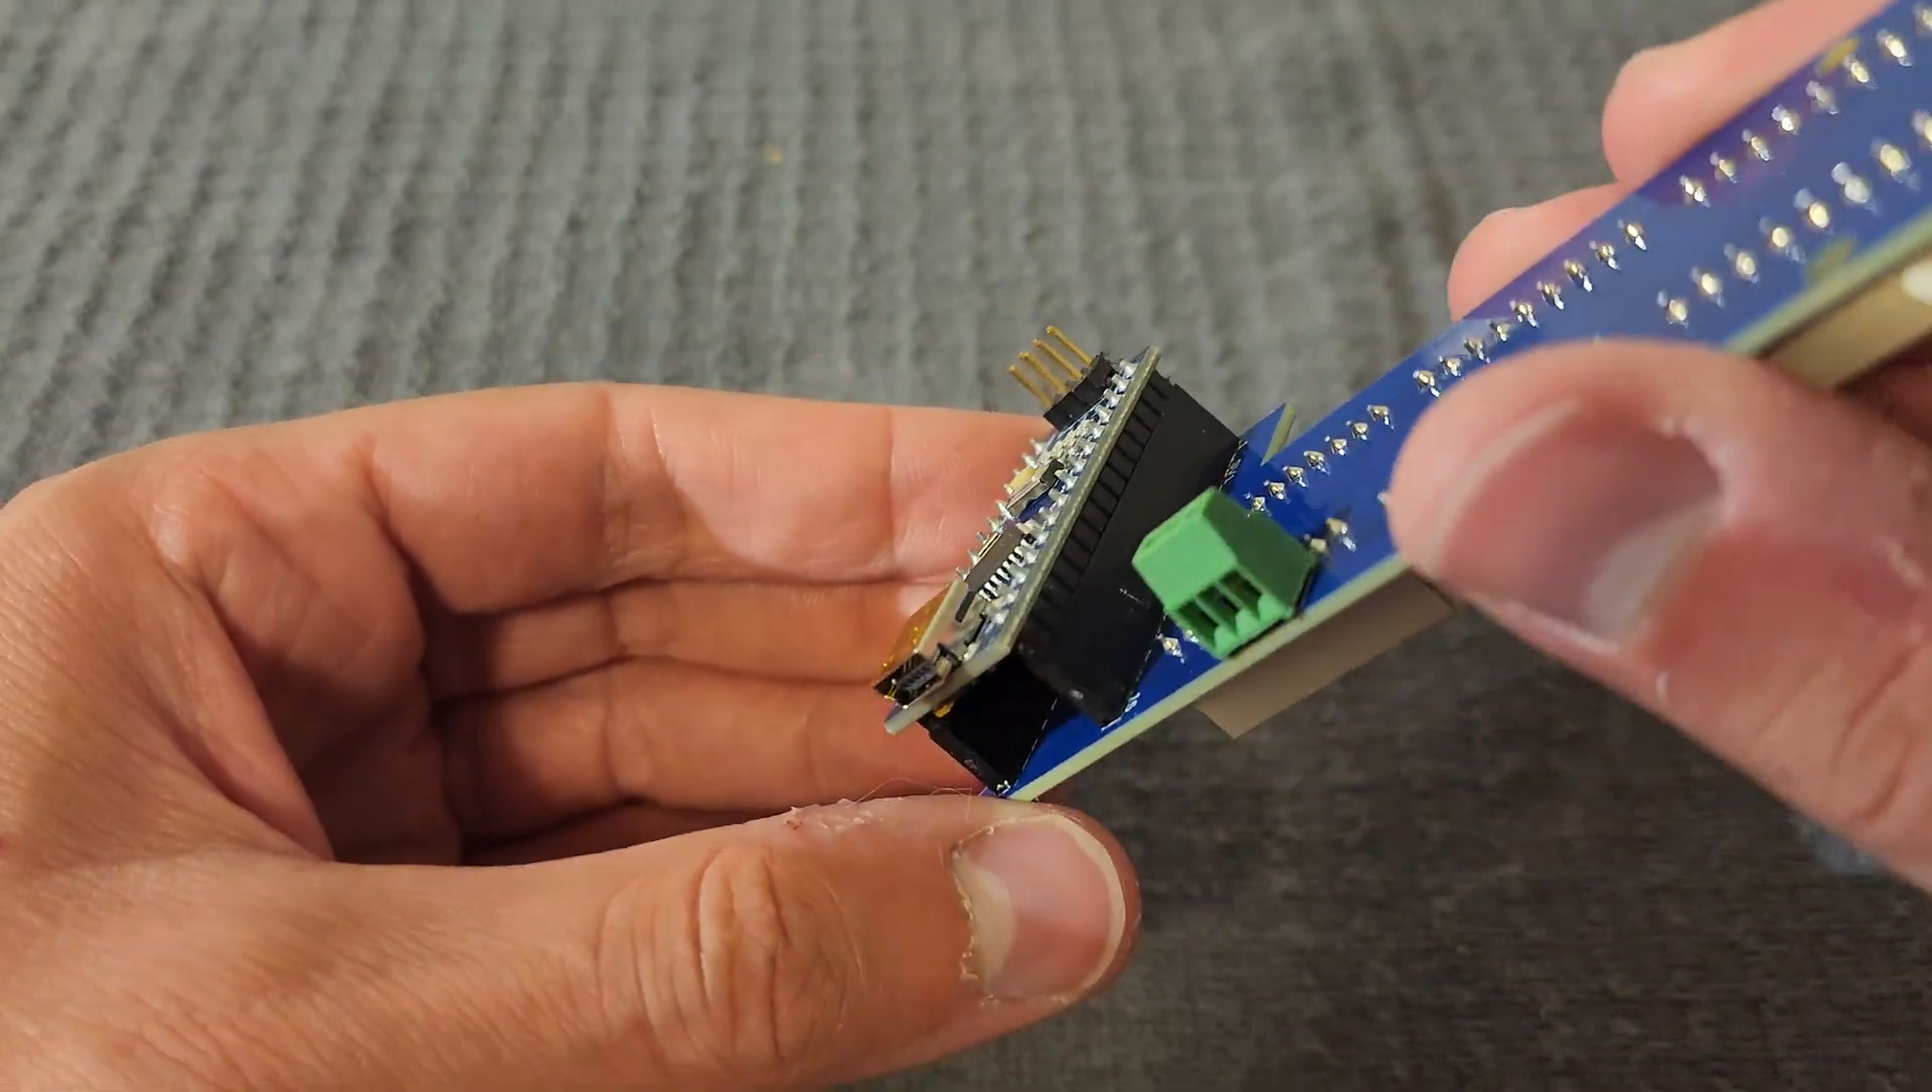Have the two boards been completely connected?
Yes.